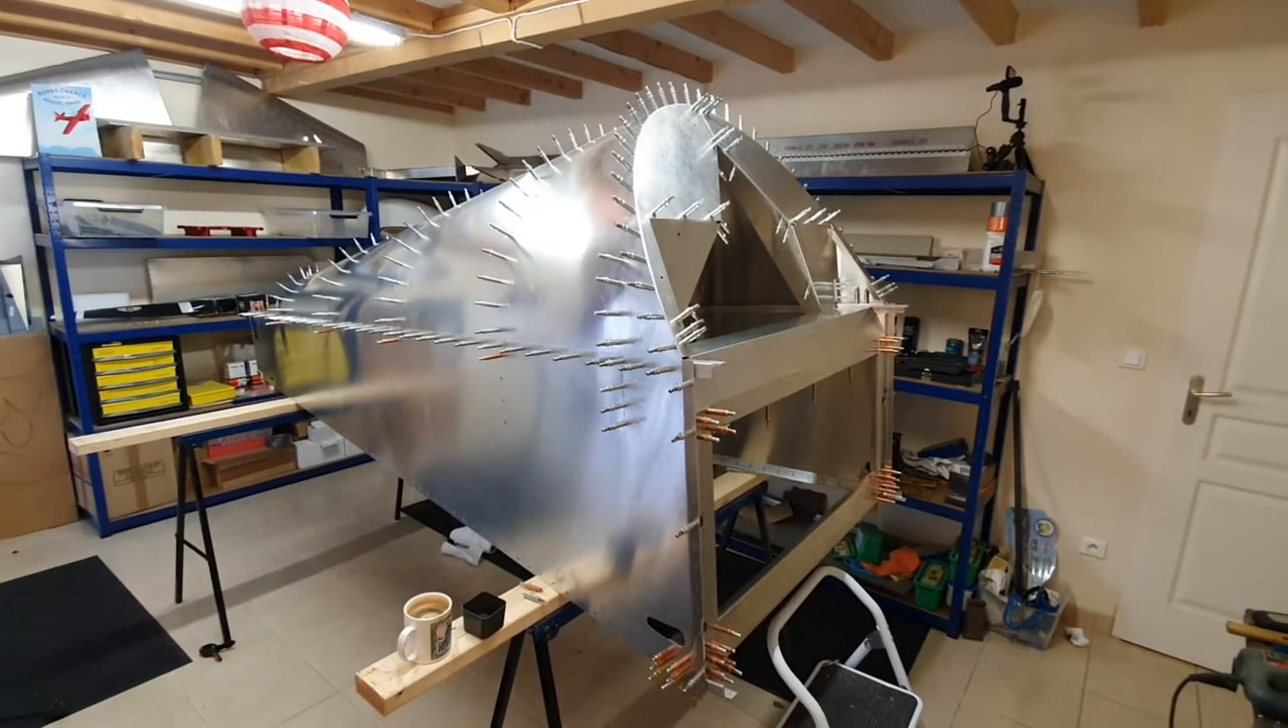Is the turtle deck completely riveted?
No.